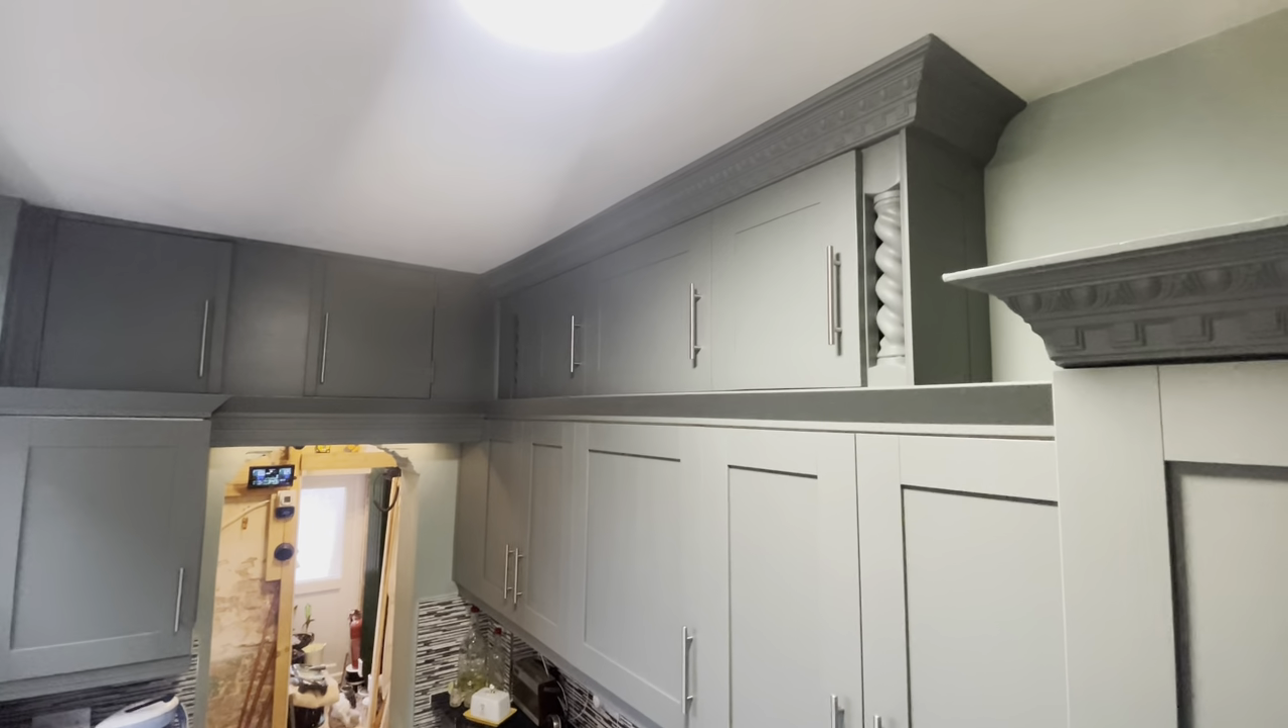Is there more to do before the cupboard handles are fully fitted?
No.